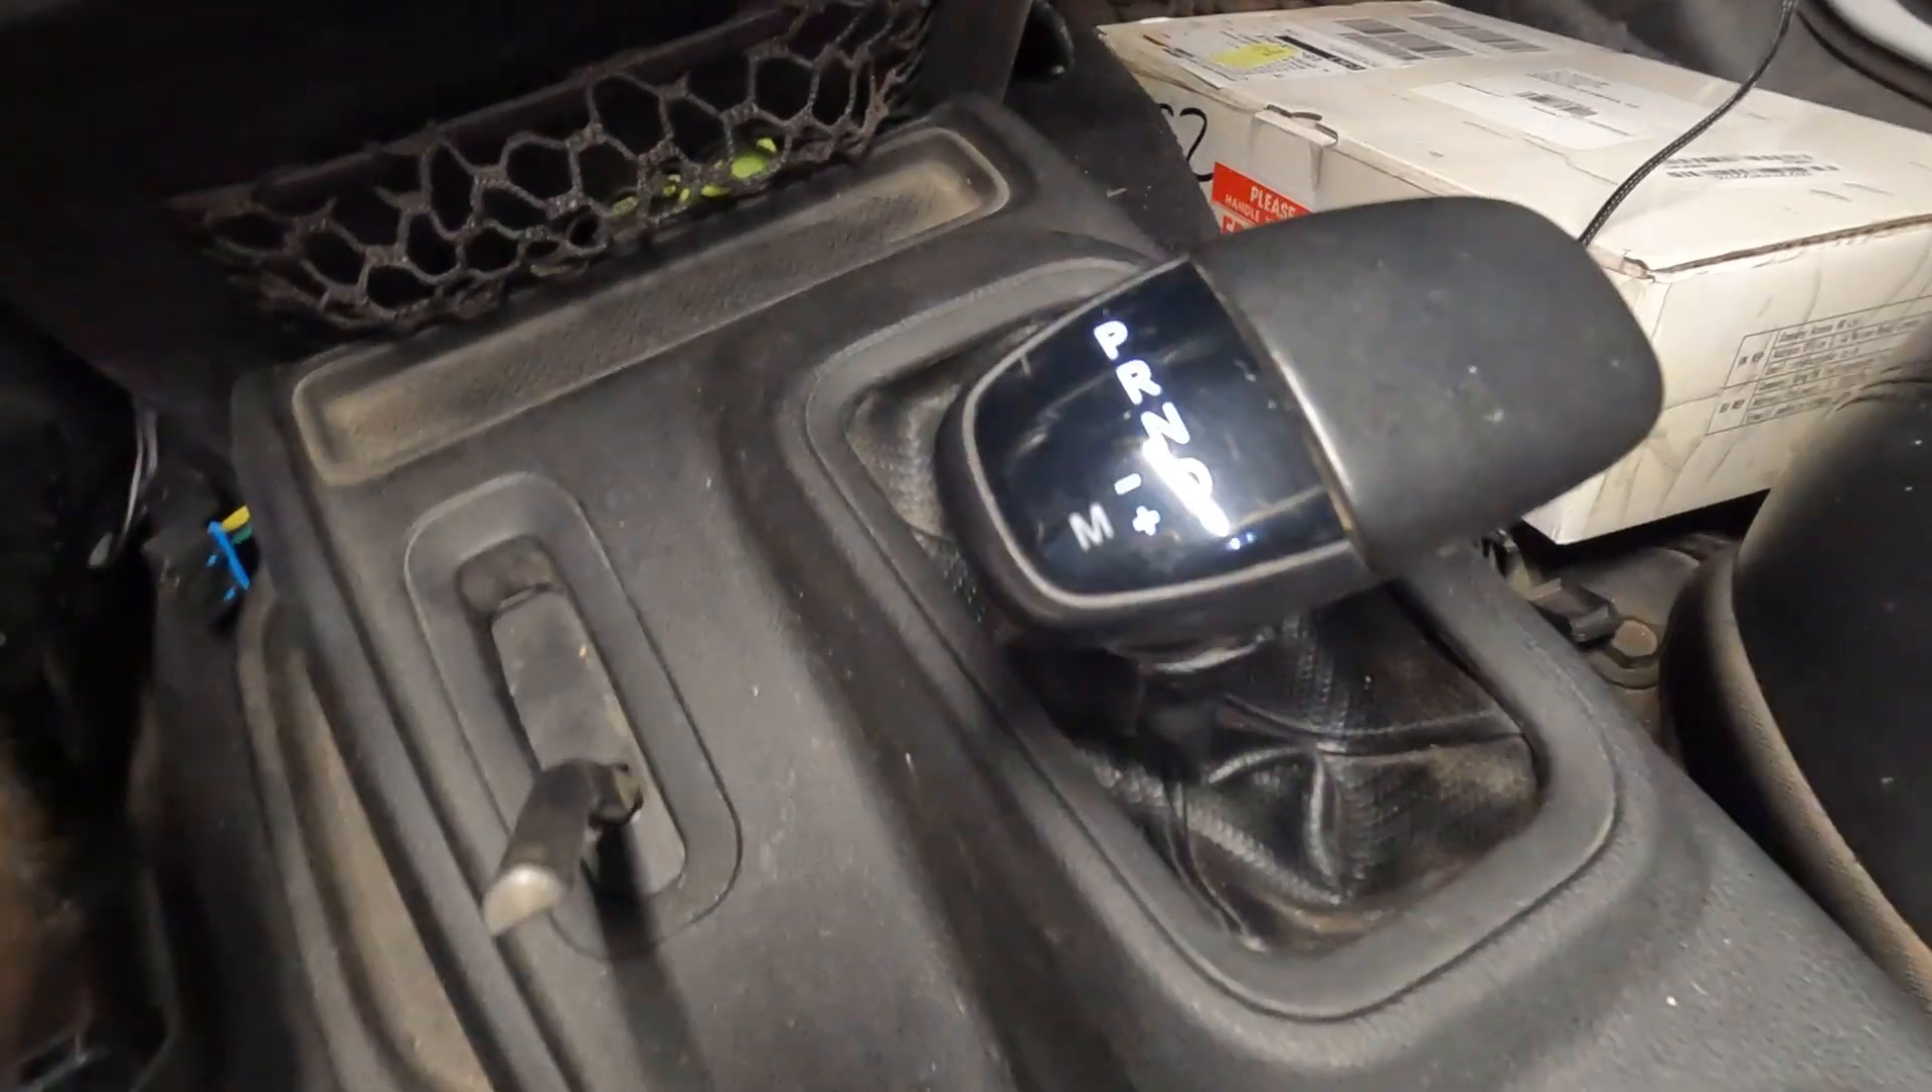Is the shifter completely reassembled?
Yes.